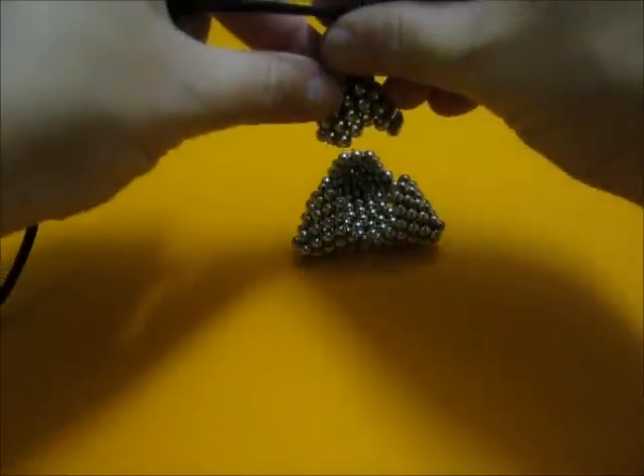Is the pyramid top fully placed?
No.